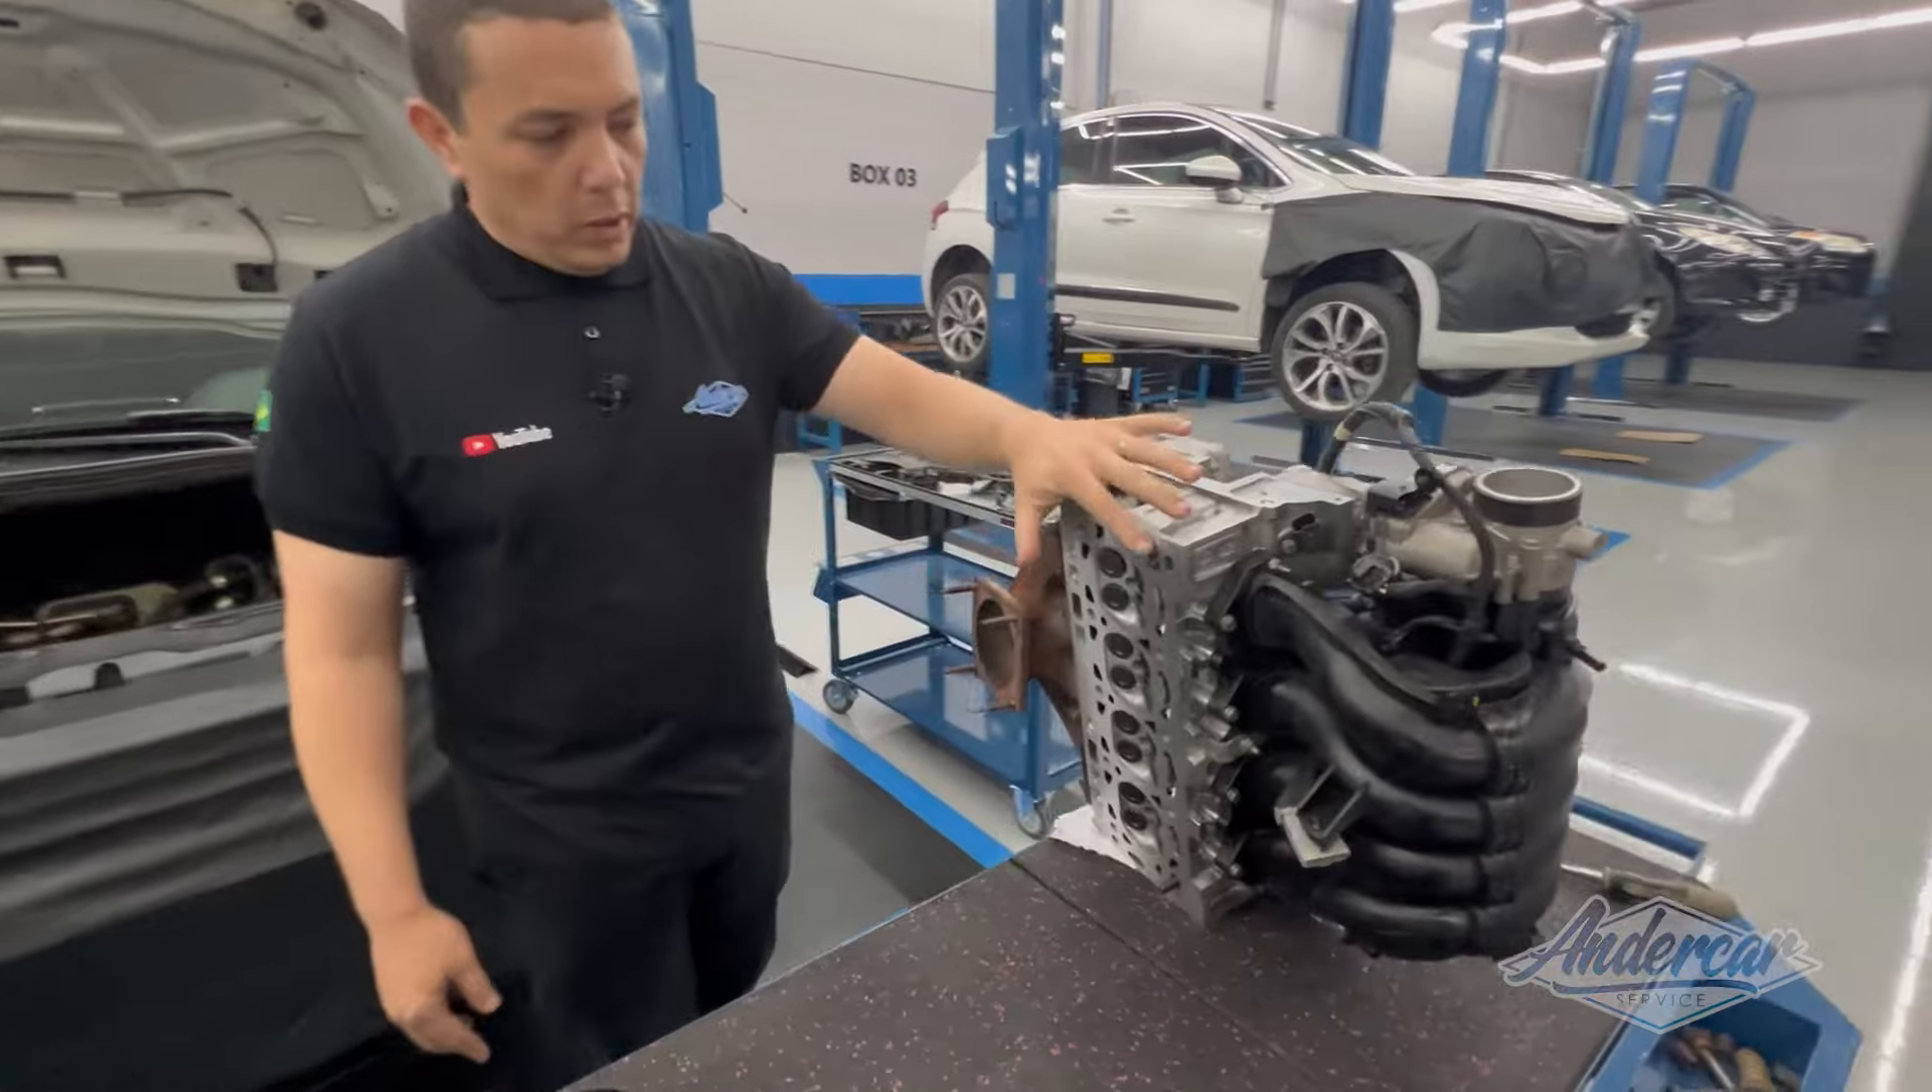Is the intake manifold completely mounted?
Yes.